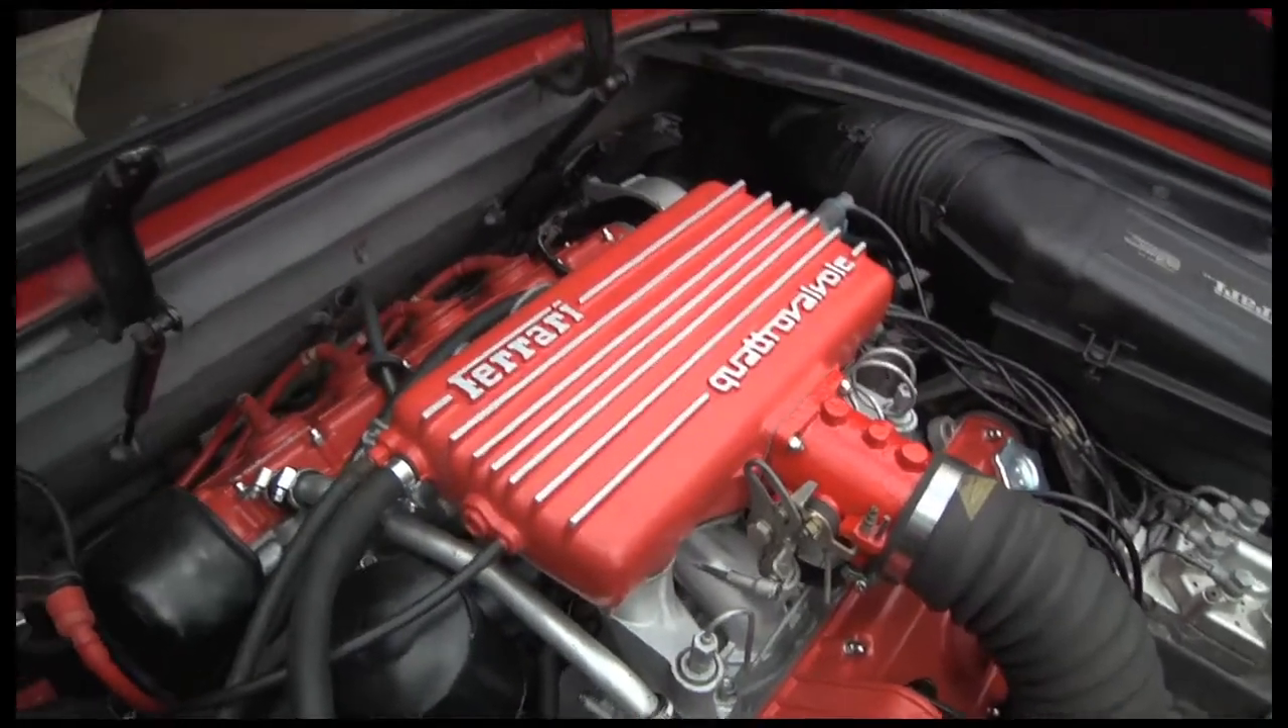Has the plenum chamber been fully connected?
Yes.